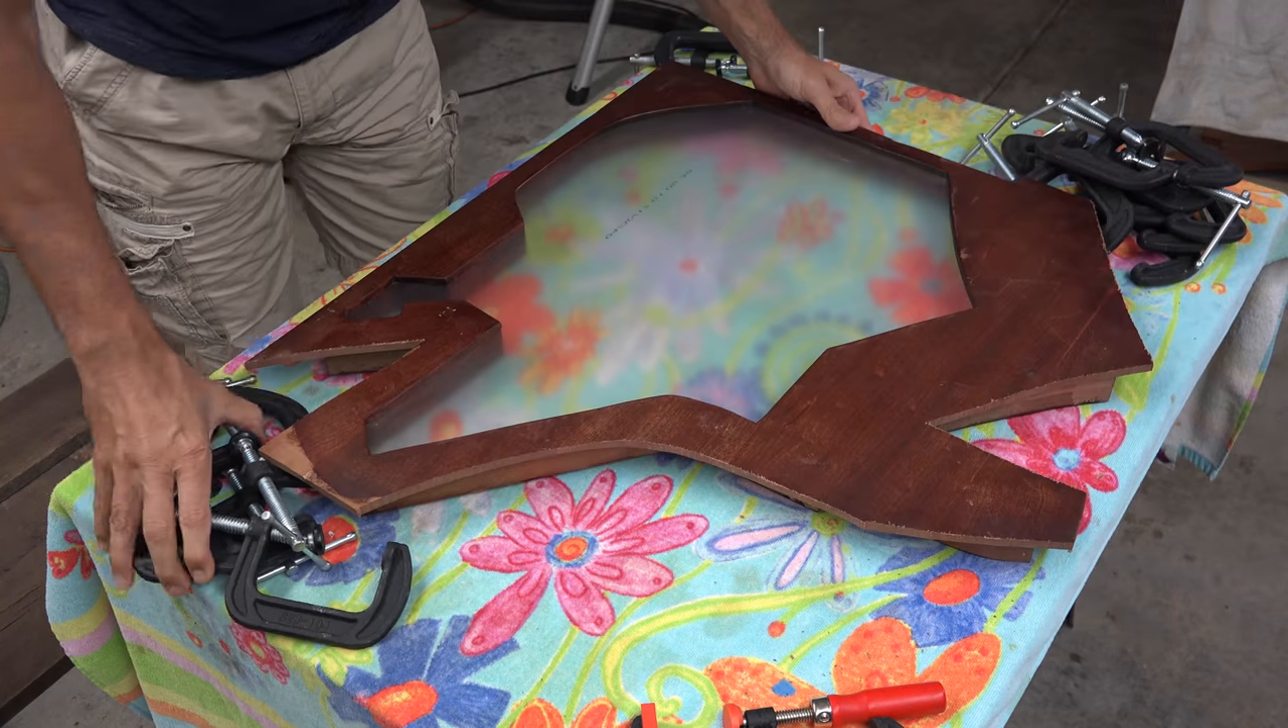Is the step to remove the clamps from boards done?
Yes.